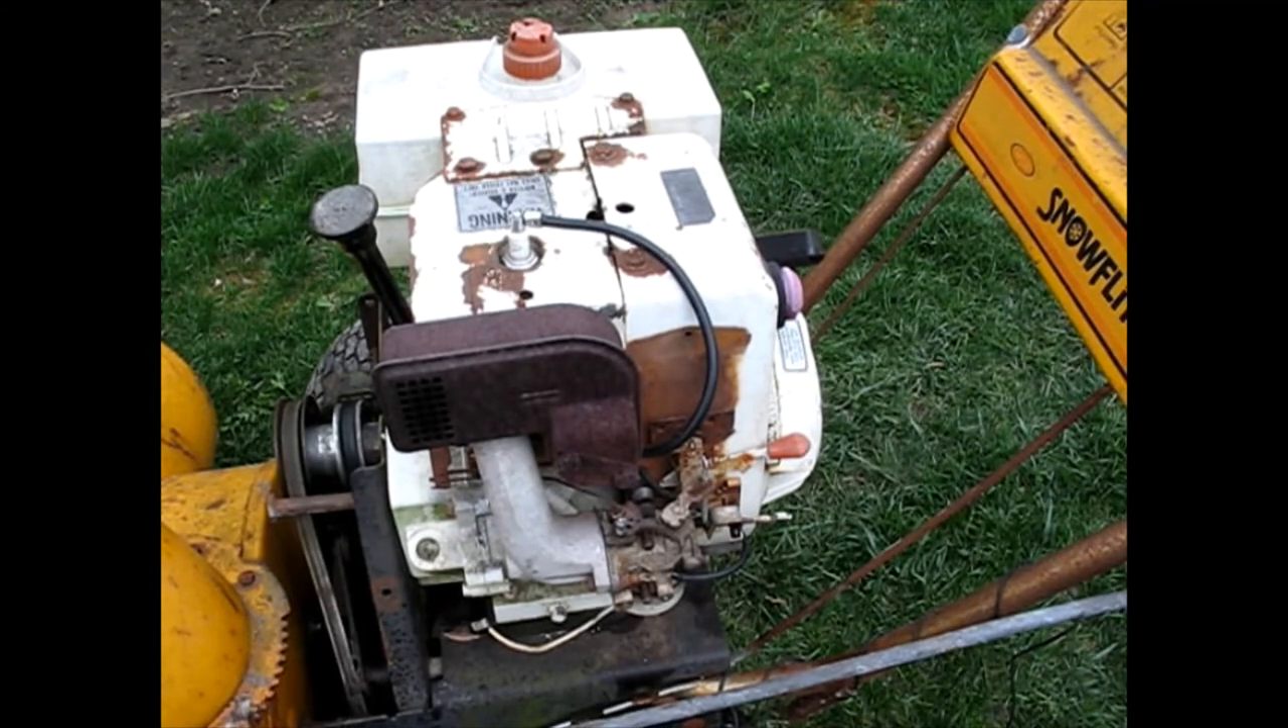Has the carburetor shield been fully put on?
No.